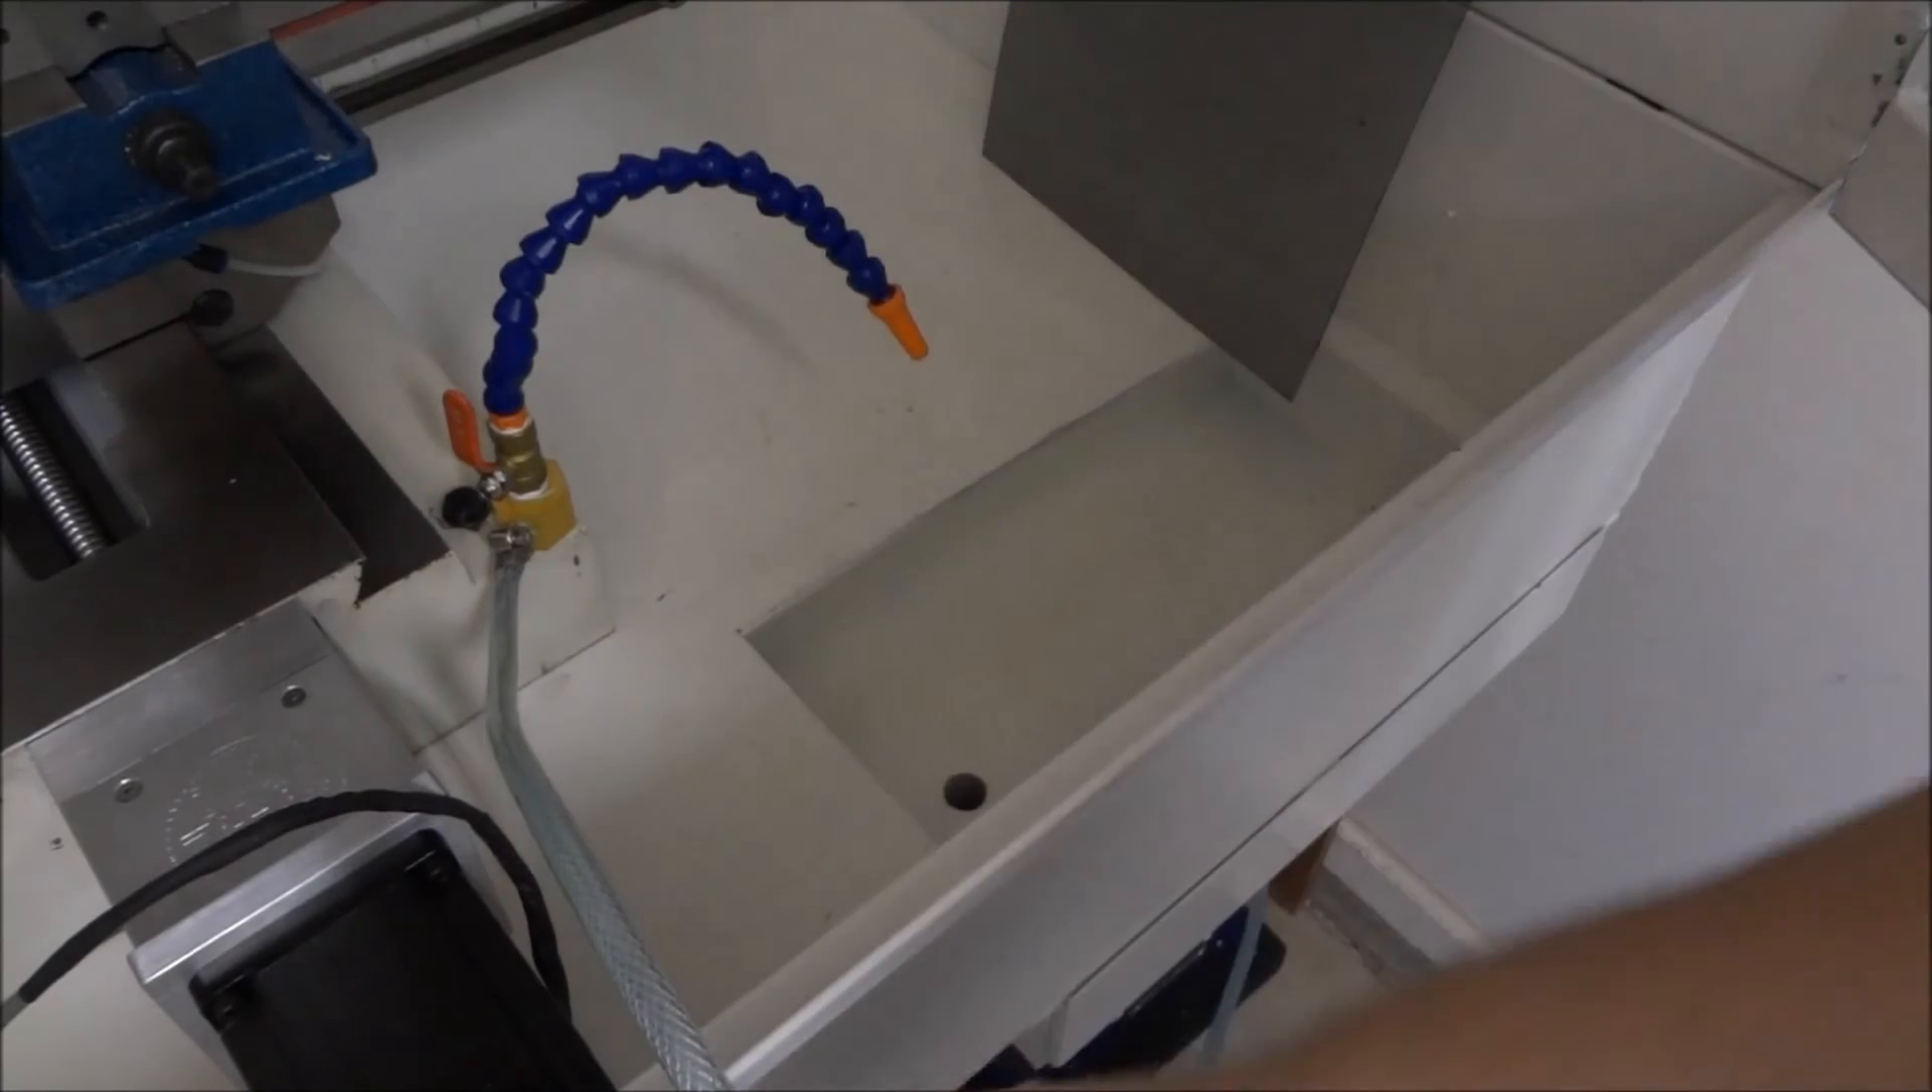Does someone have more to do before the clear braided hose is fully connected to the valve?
No.